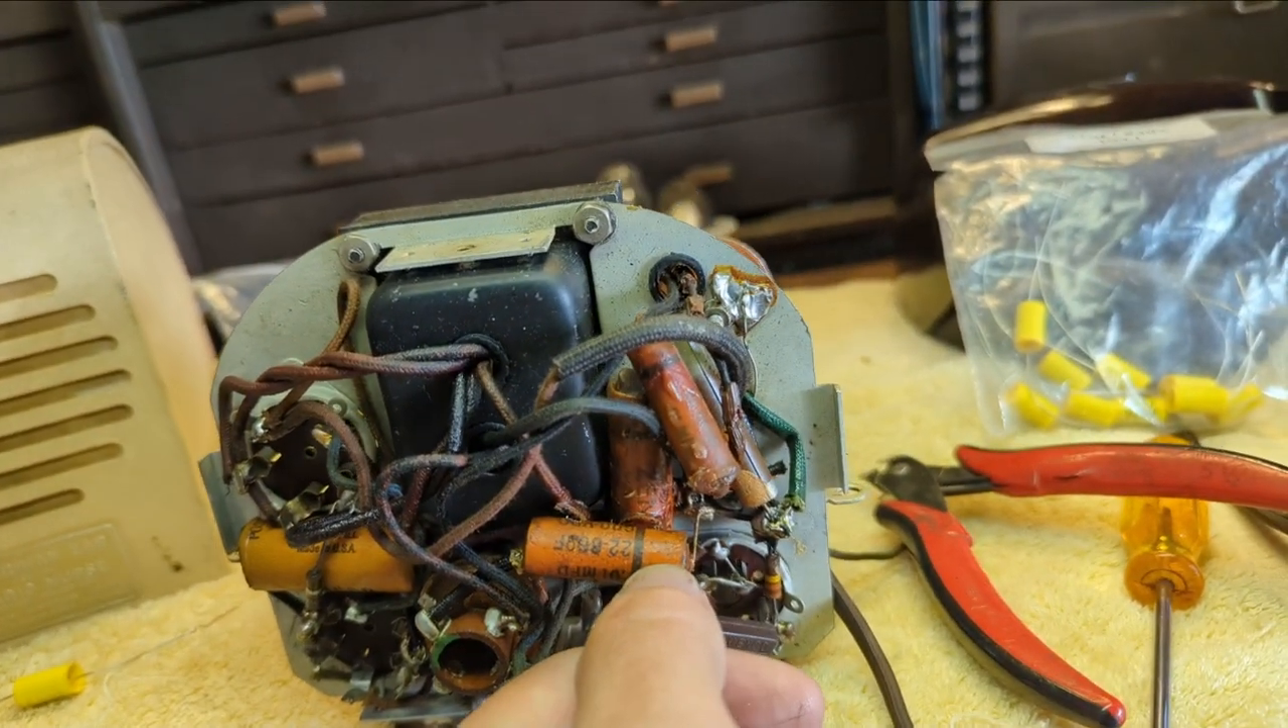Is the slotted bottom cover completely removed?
Yes.